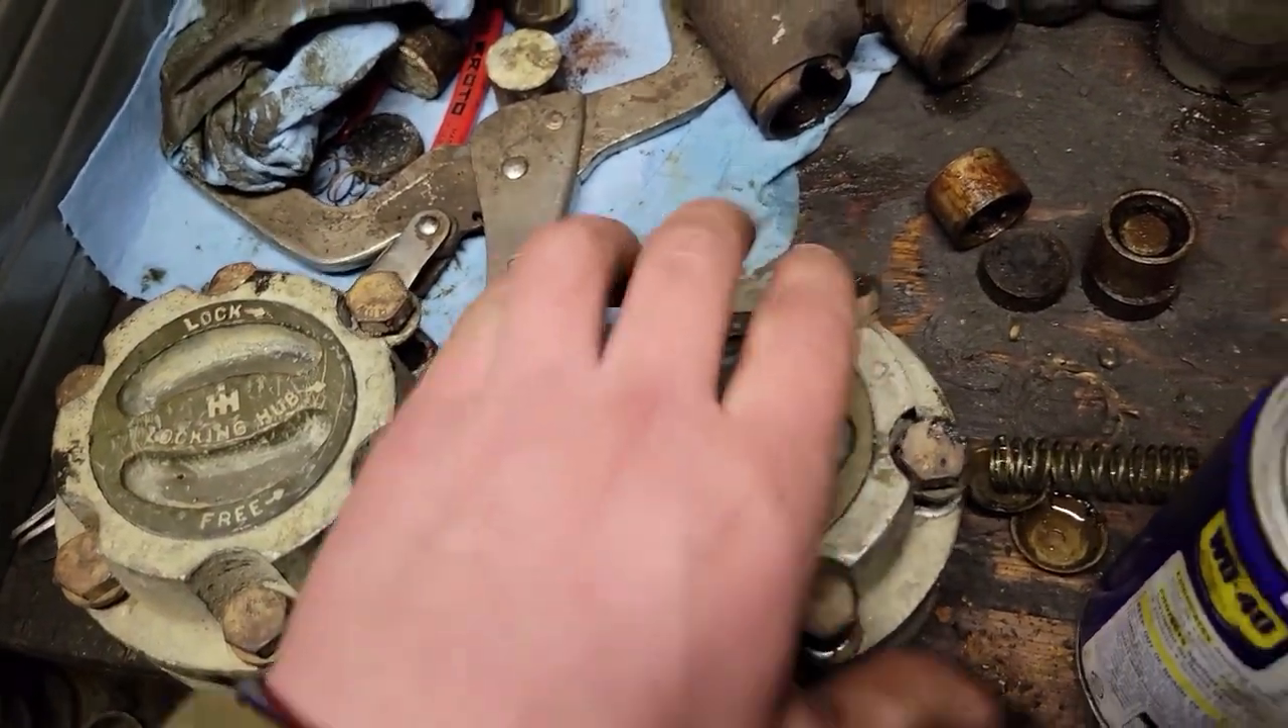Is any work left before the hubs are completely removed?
No.